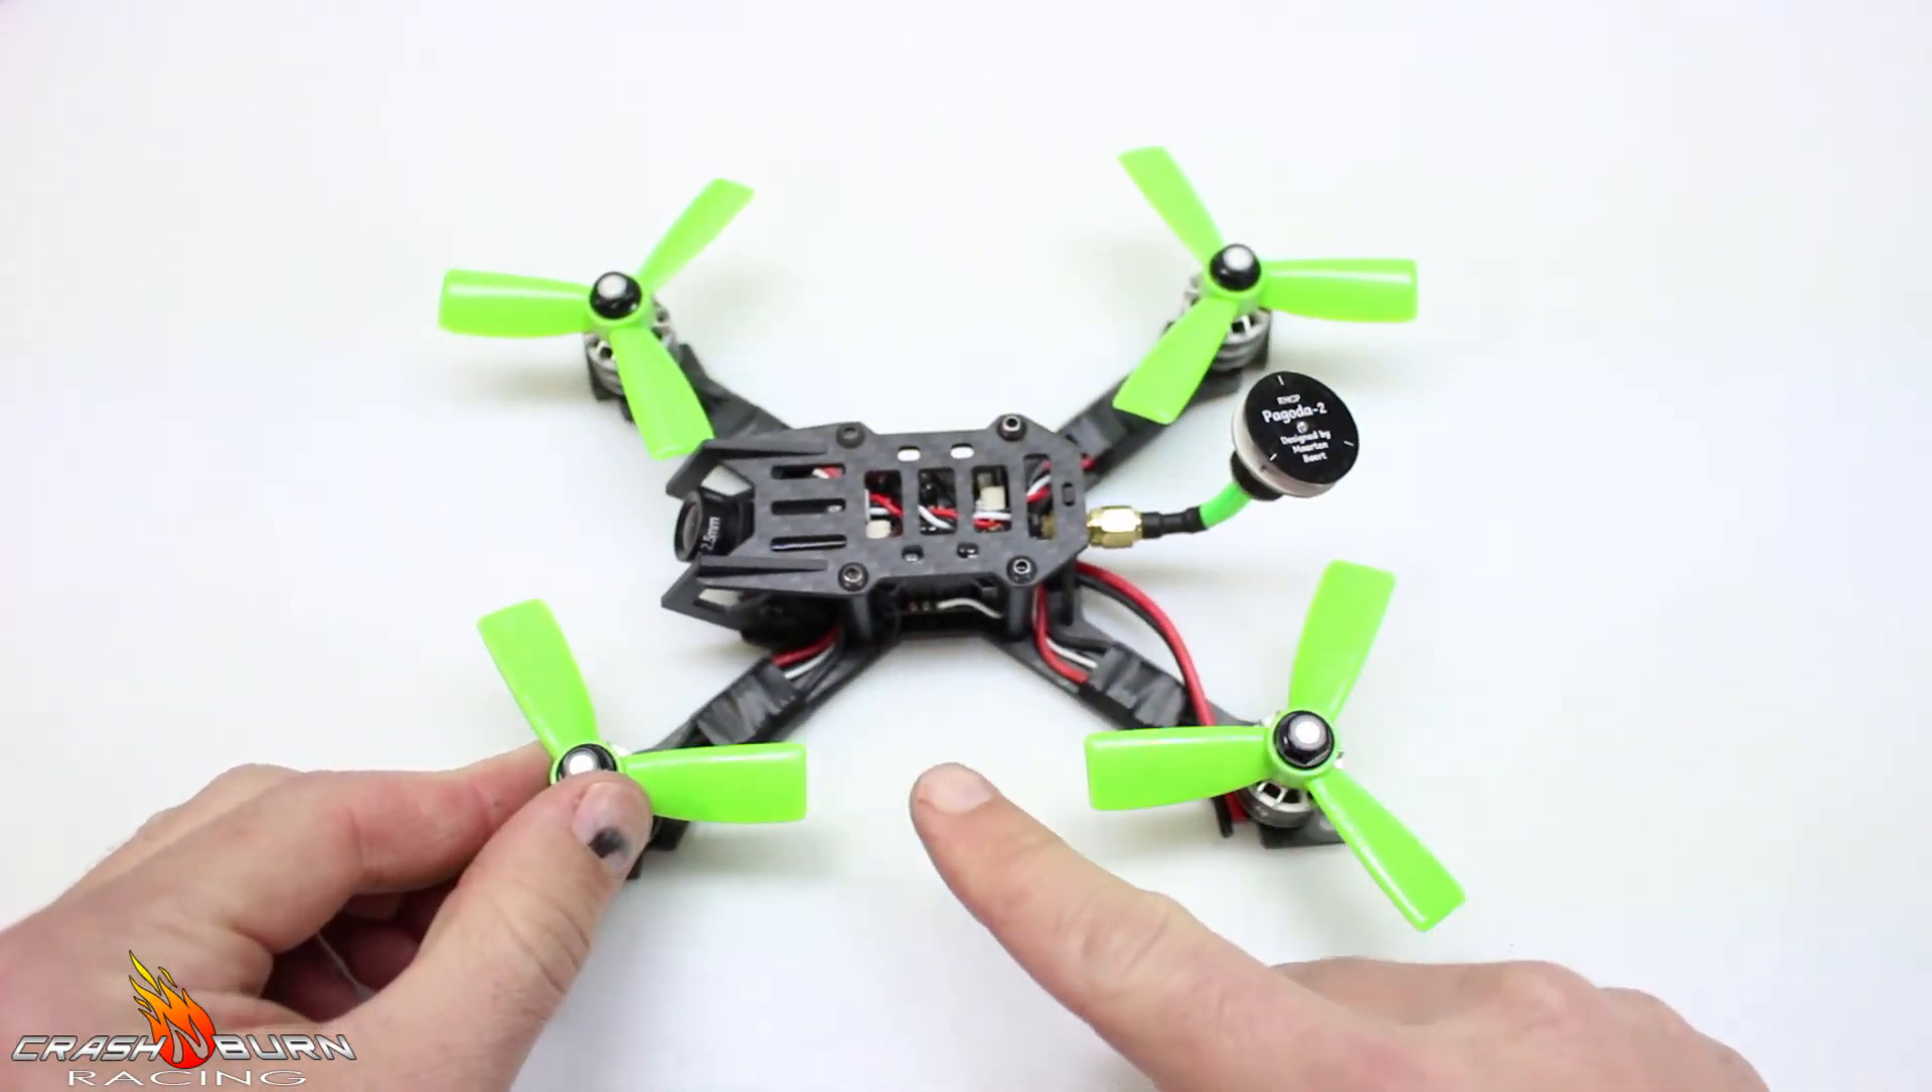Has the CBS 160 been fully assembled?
Yes.